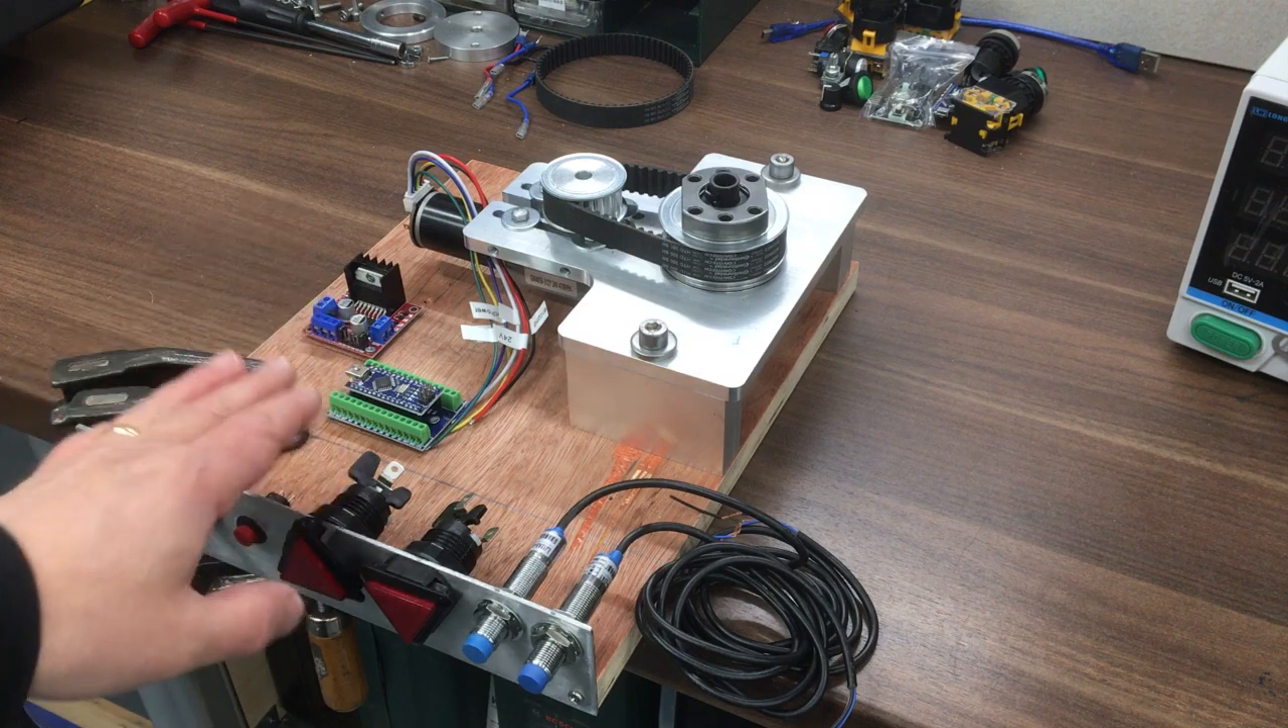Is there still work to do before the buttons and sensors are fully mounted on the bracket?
No.